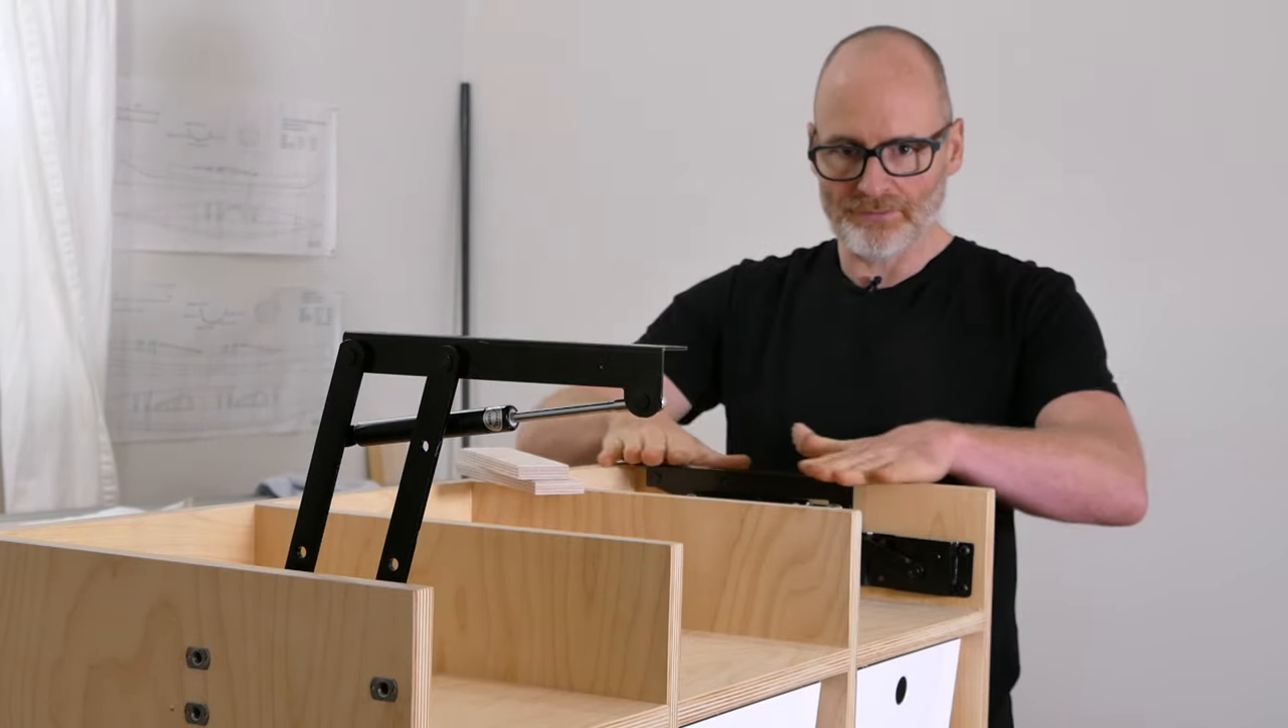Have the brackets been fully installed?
Yes.